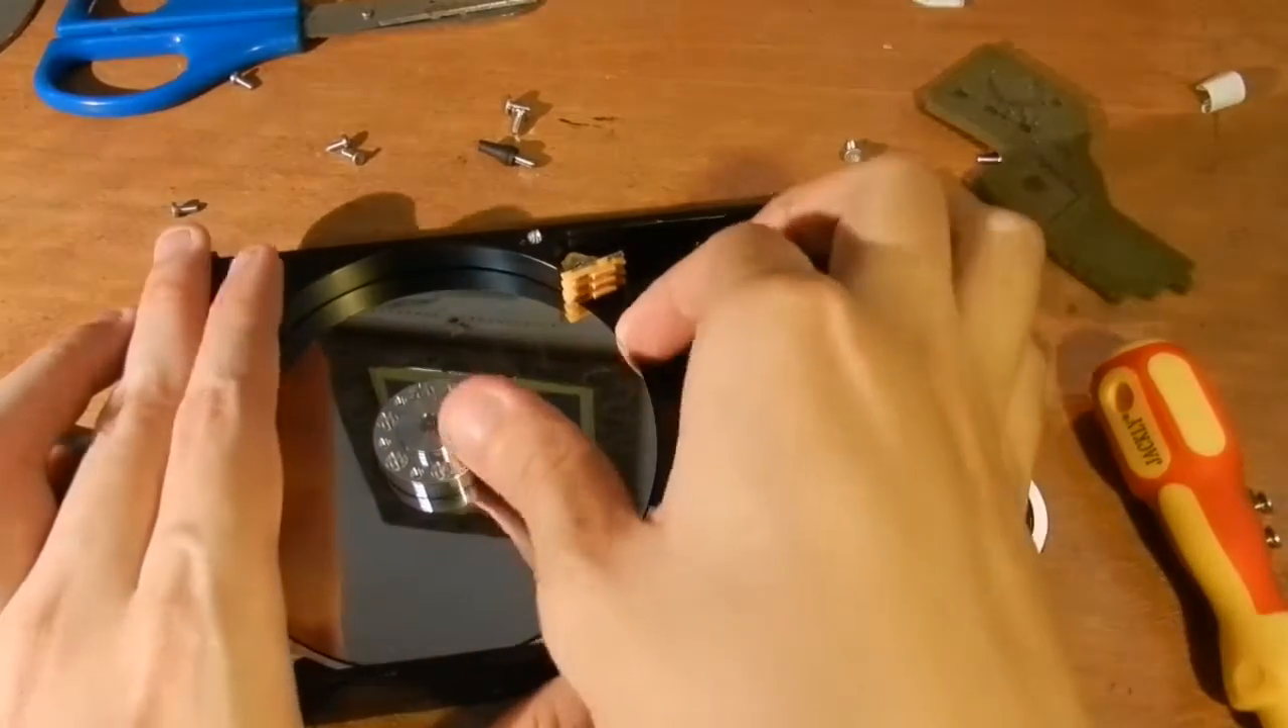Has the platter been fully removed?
No.